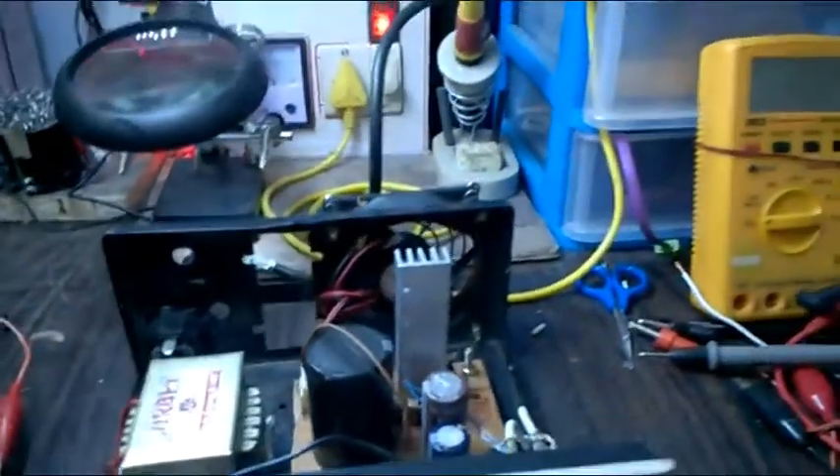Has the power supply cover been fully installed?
No.